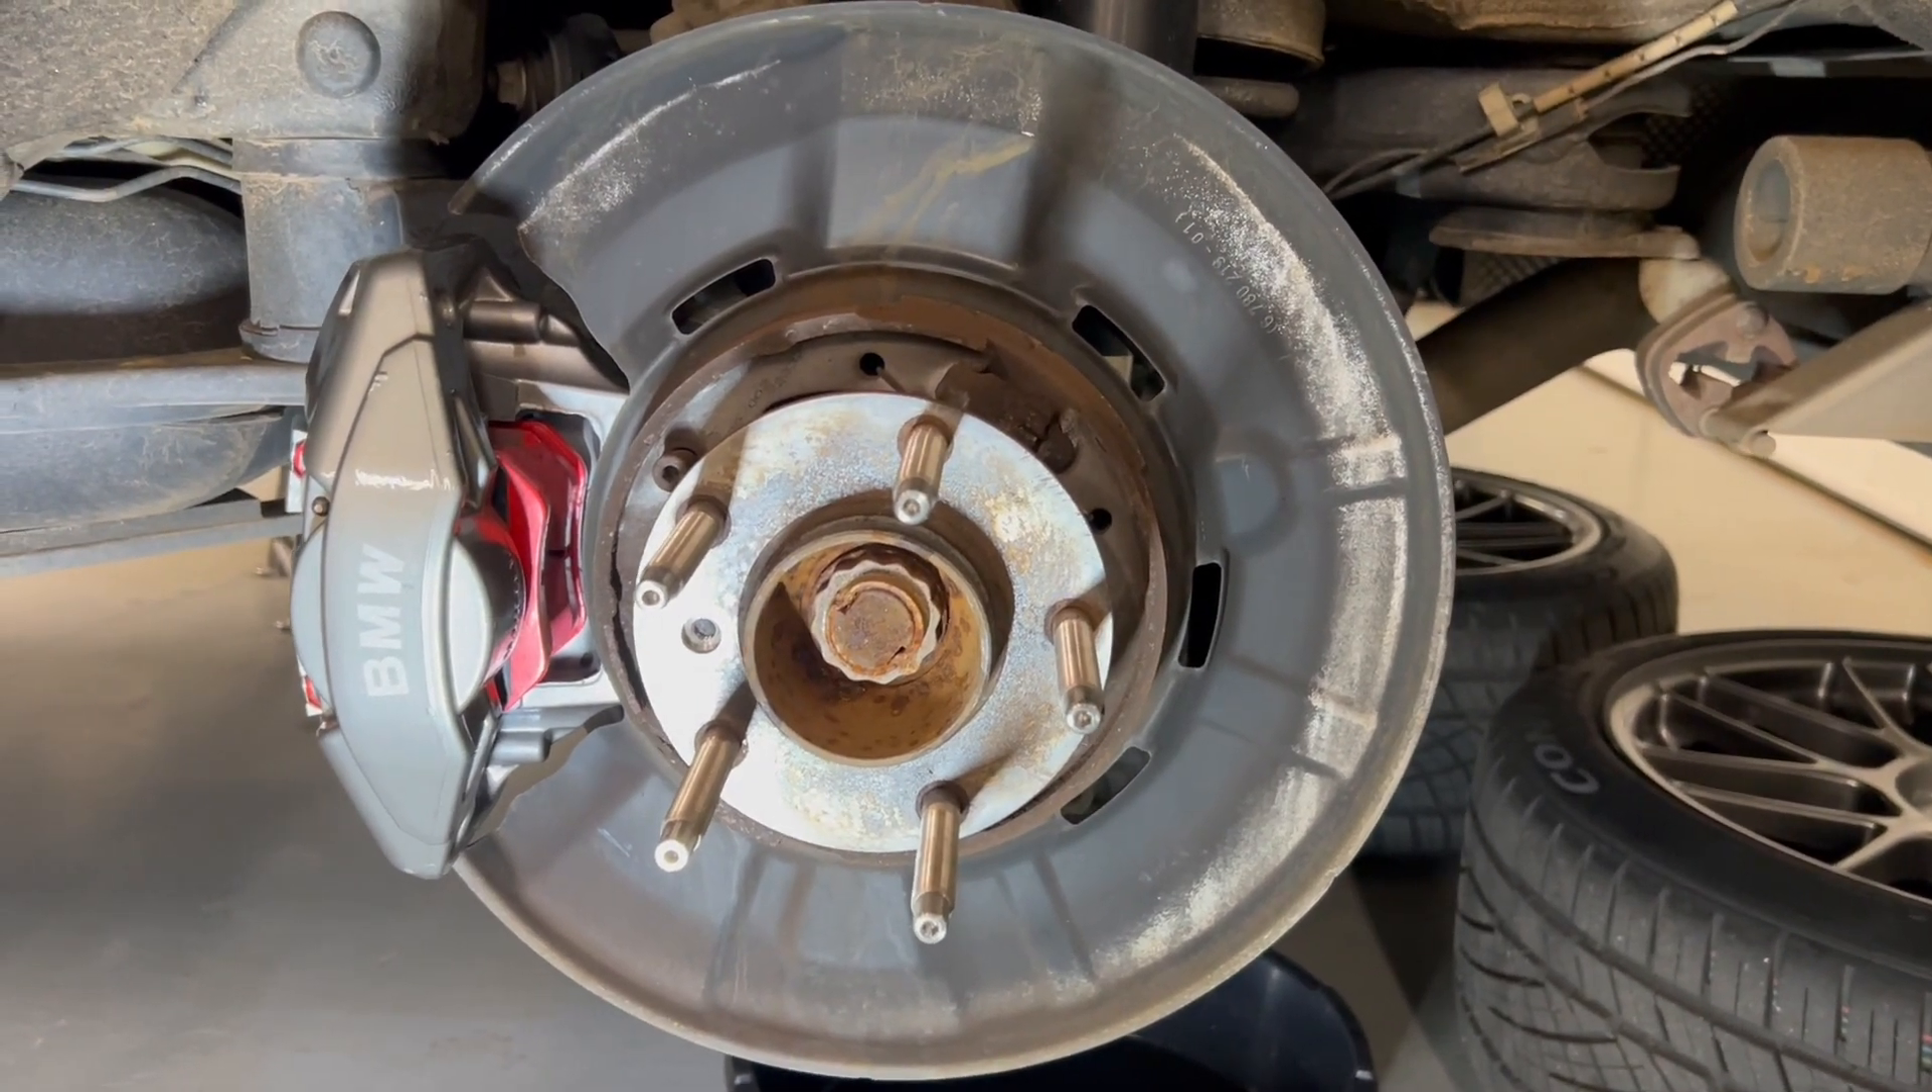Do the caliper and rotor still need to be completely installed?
Yes.